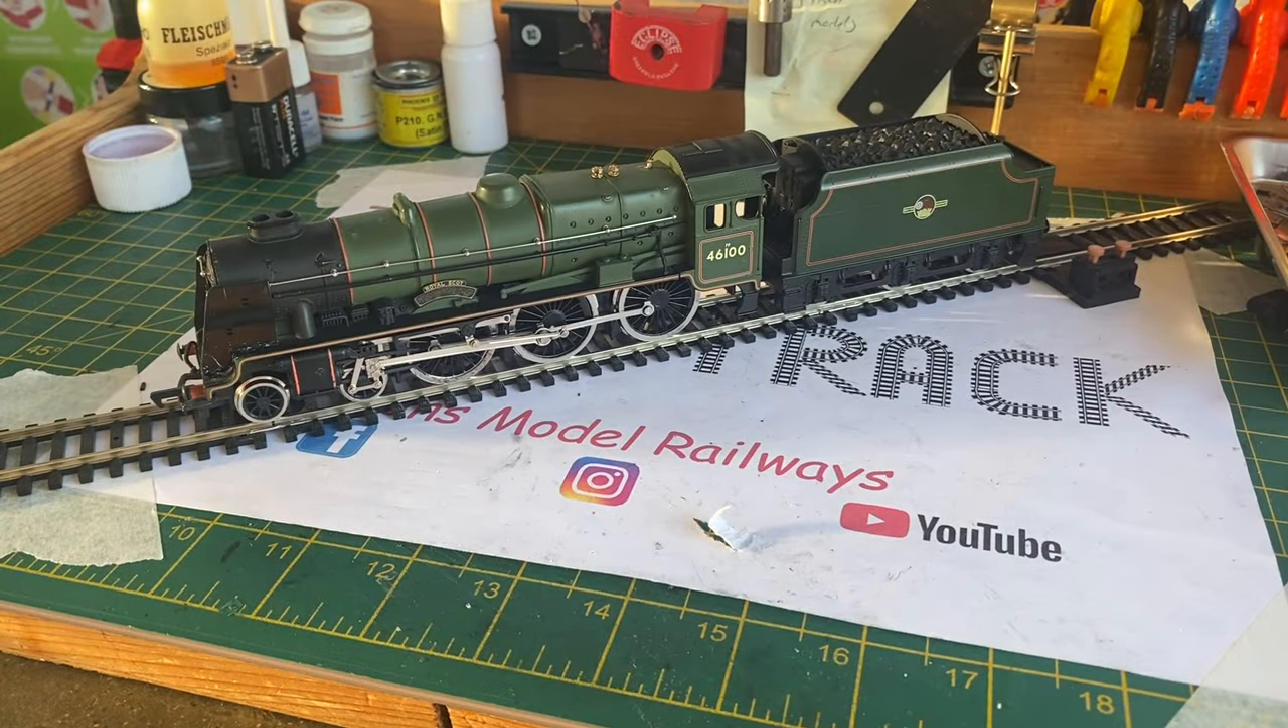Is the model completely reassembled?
Yes.